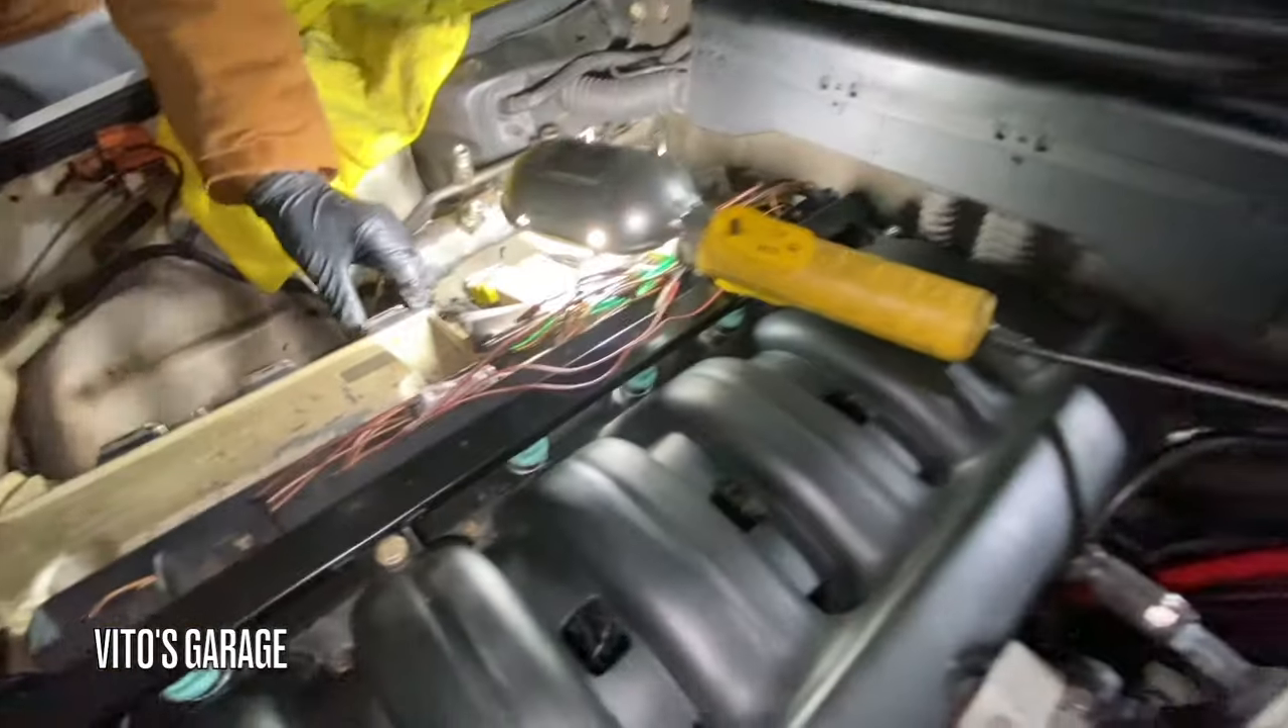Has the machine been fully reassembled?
No.